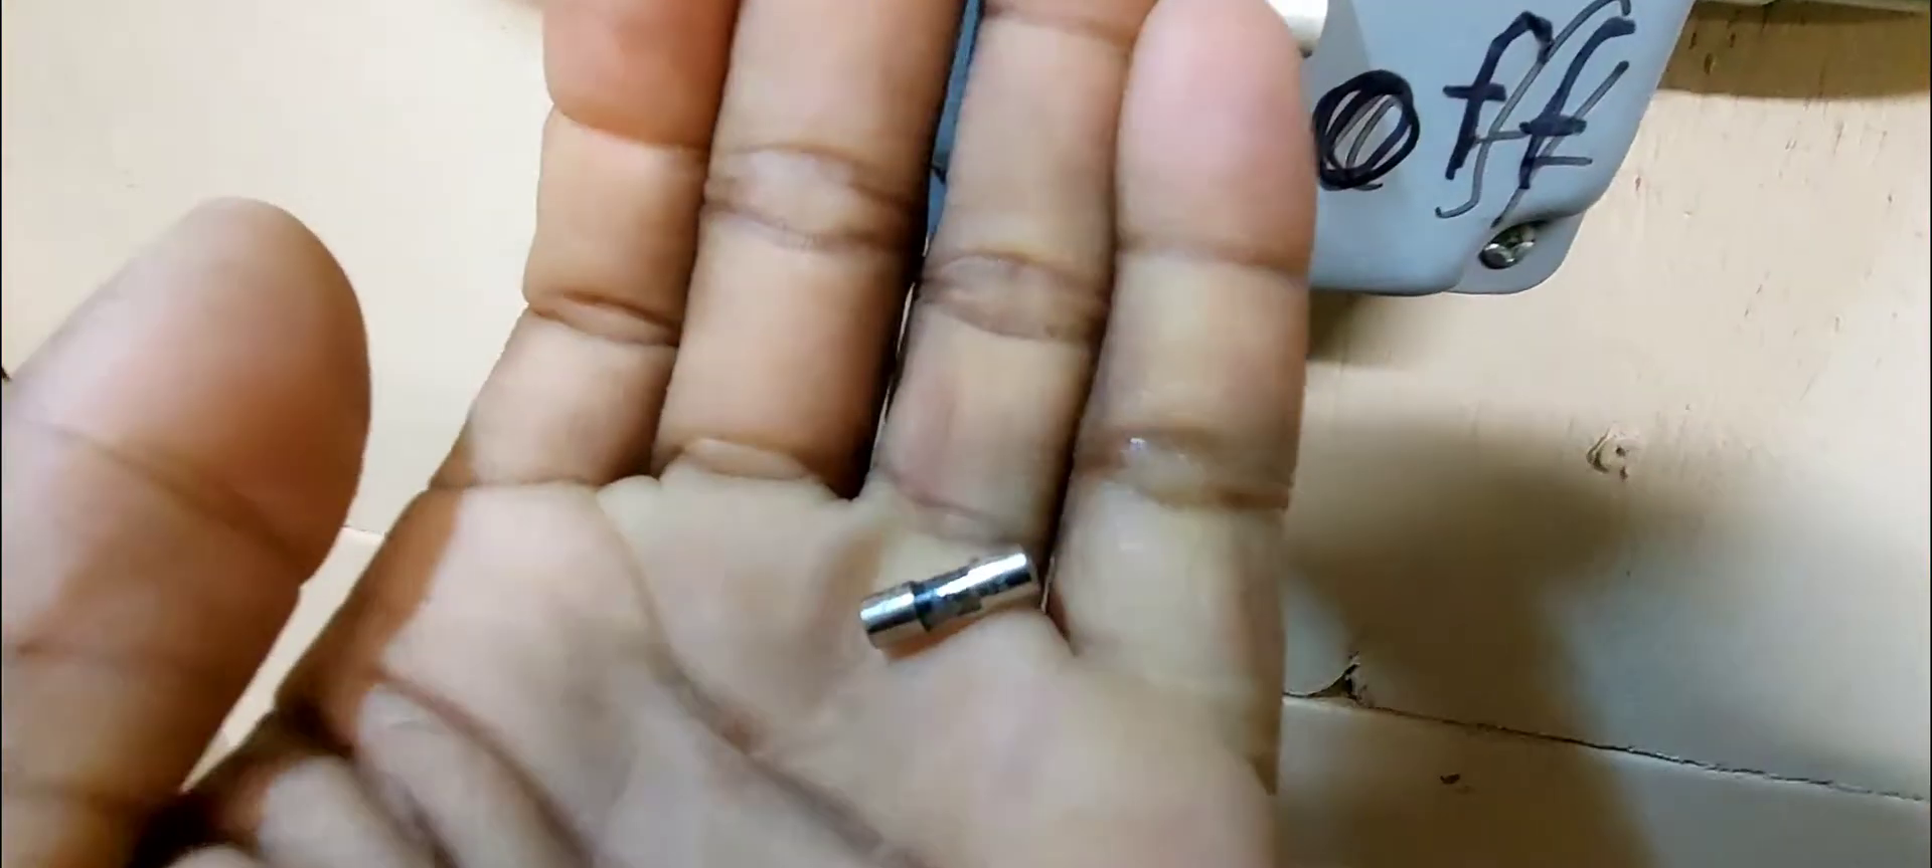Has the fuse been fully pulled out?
Yes.